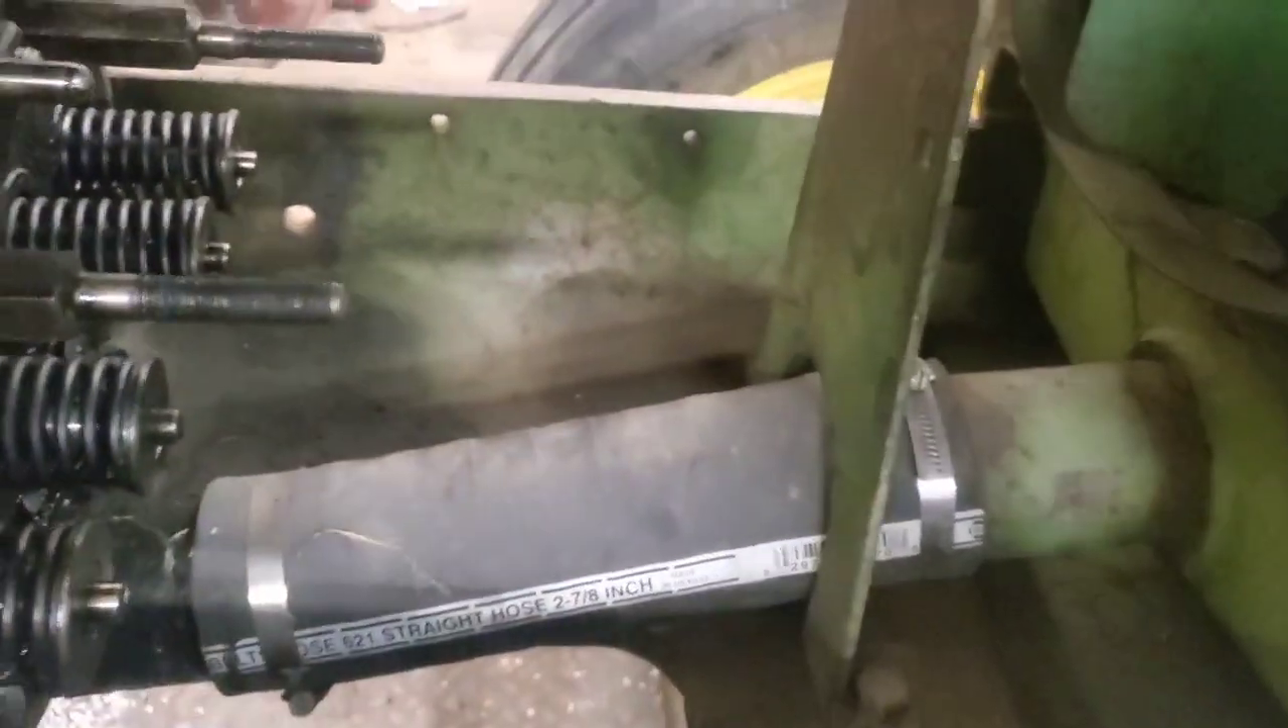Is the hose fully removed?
No.